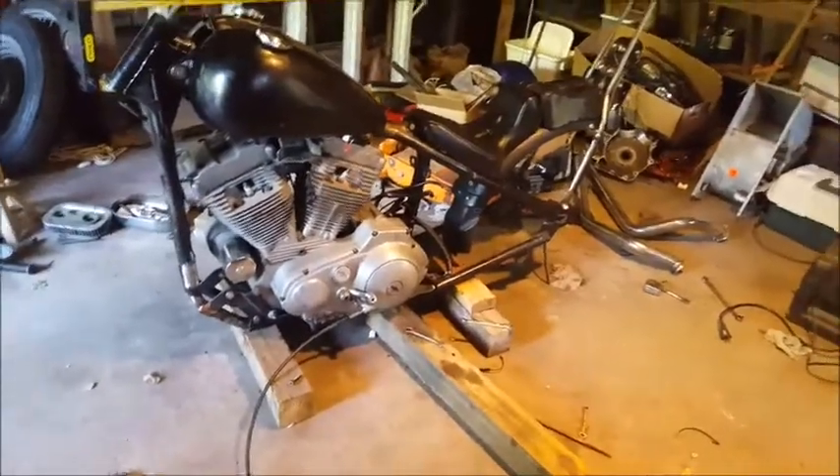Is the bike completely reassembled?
No.